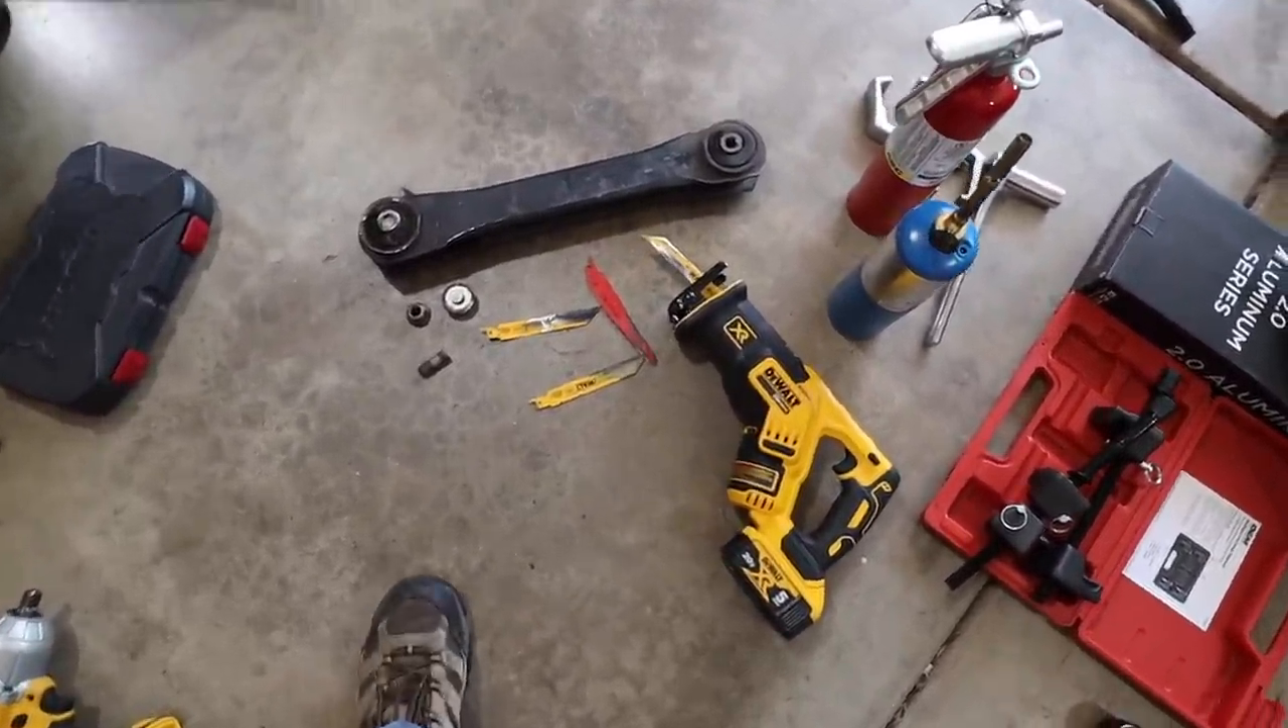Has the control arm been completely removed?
Yes.